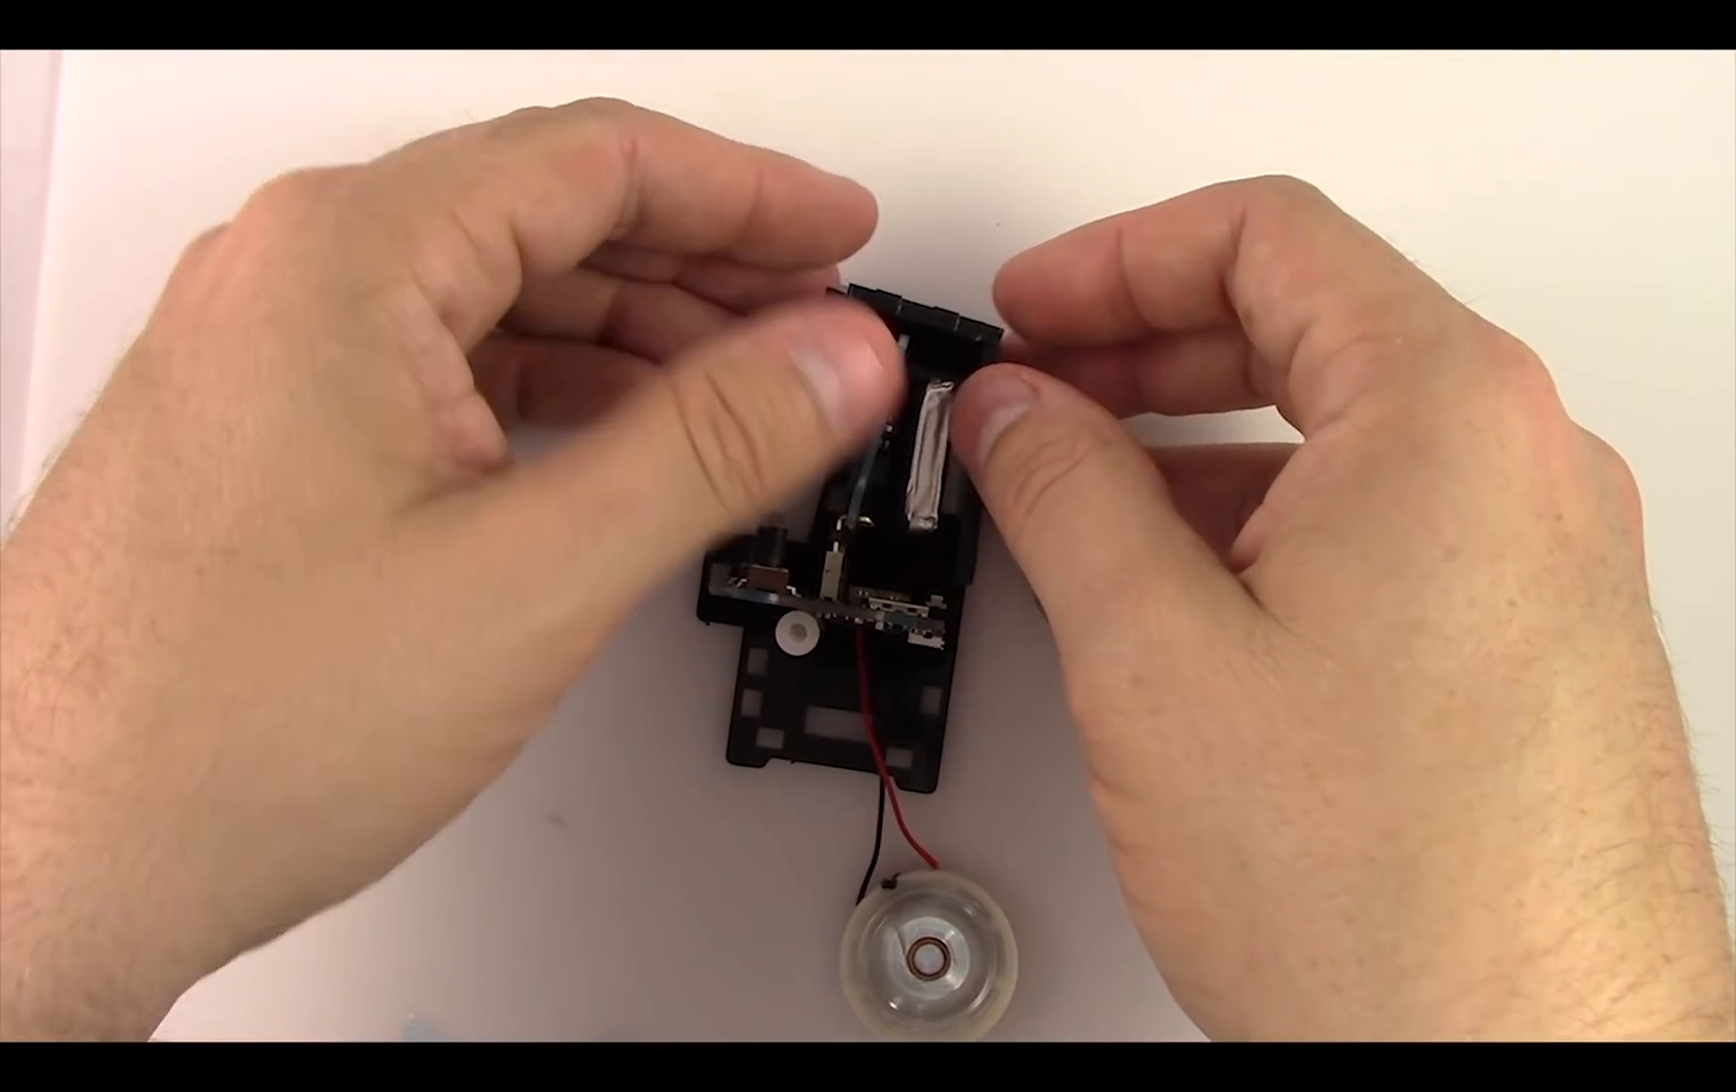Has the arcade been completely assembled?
No.